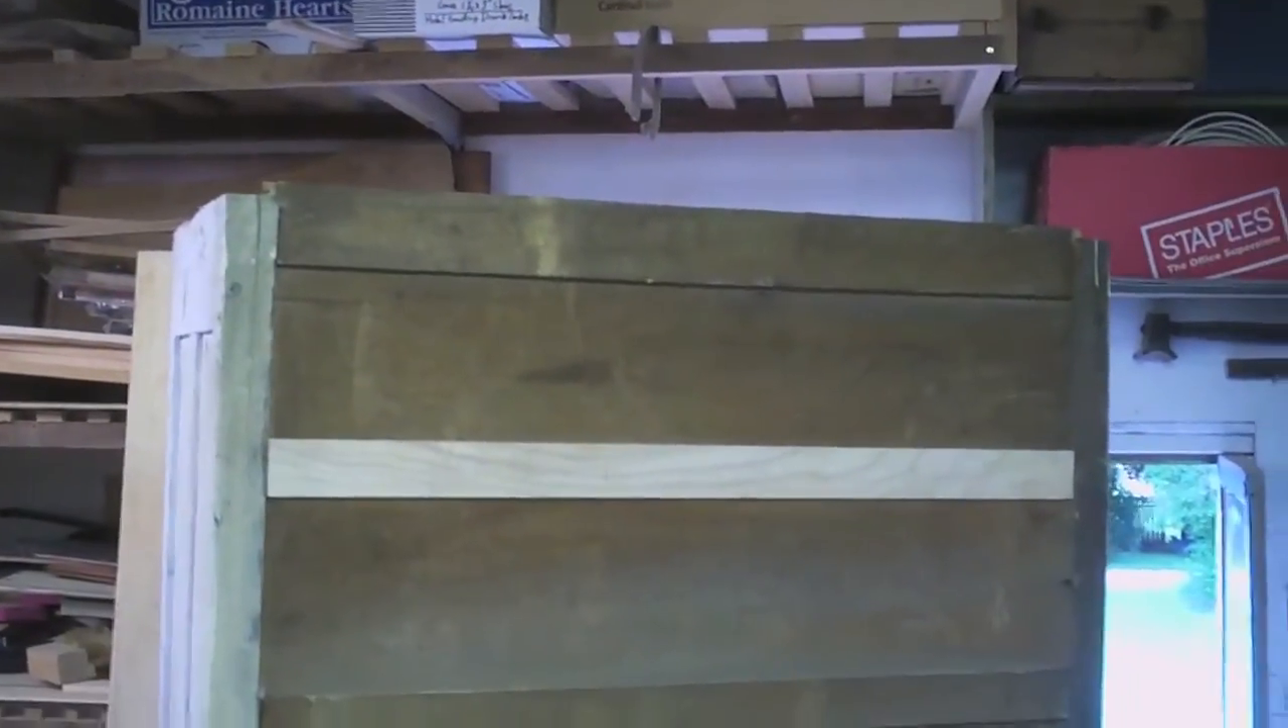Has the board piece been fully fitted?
Yes.